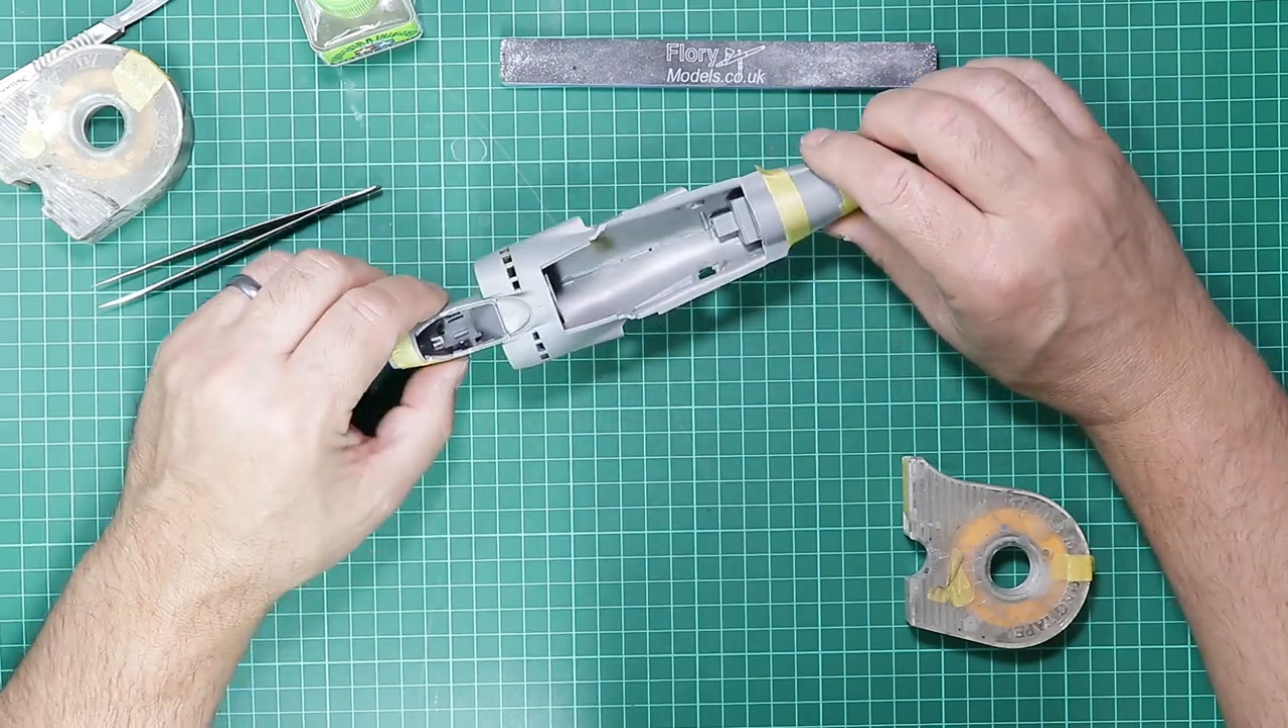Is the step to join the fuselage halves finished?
Yes.